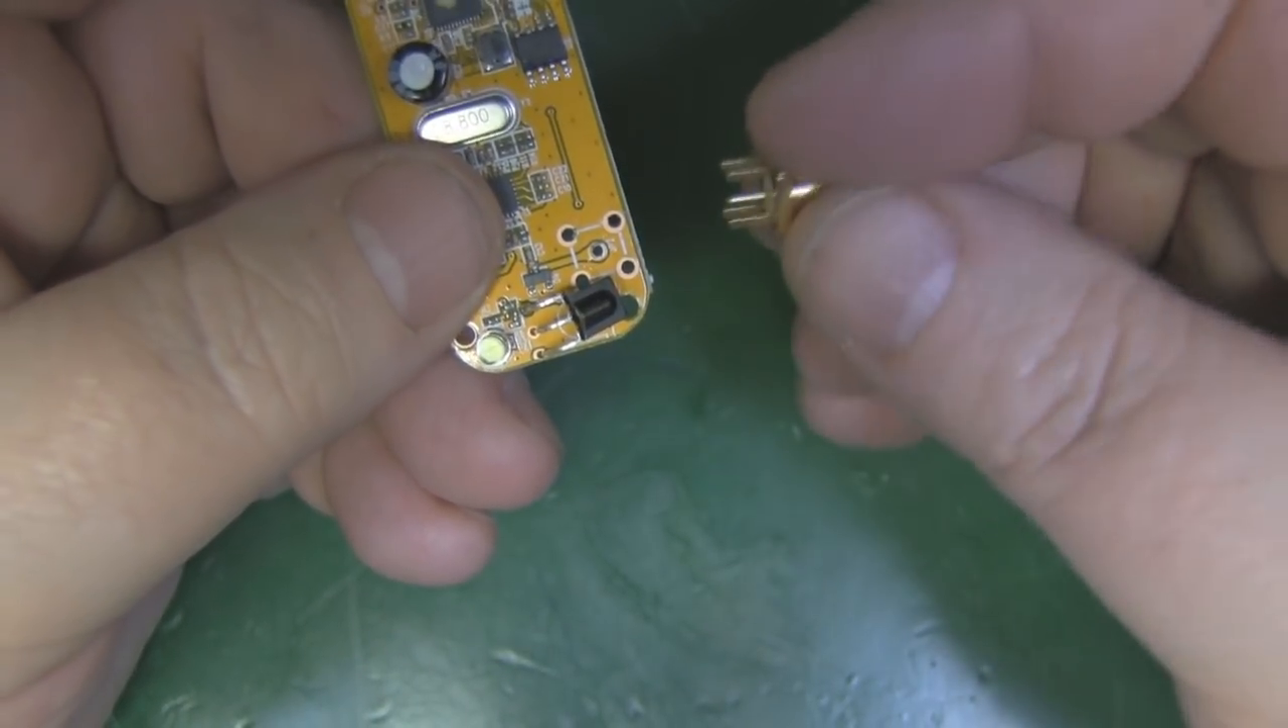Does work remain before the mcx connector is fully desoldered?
No.